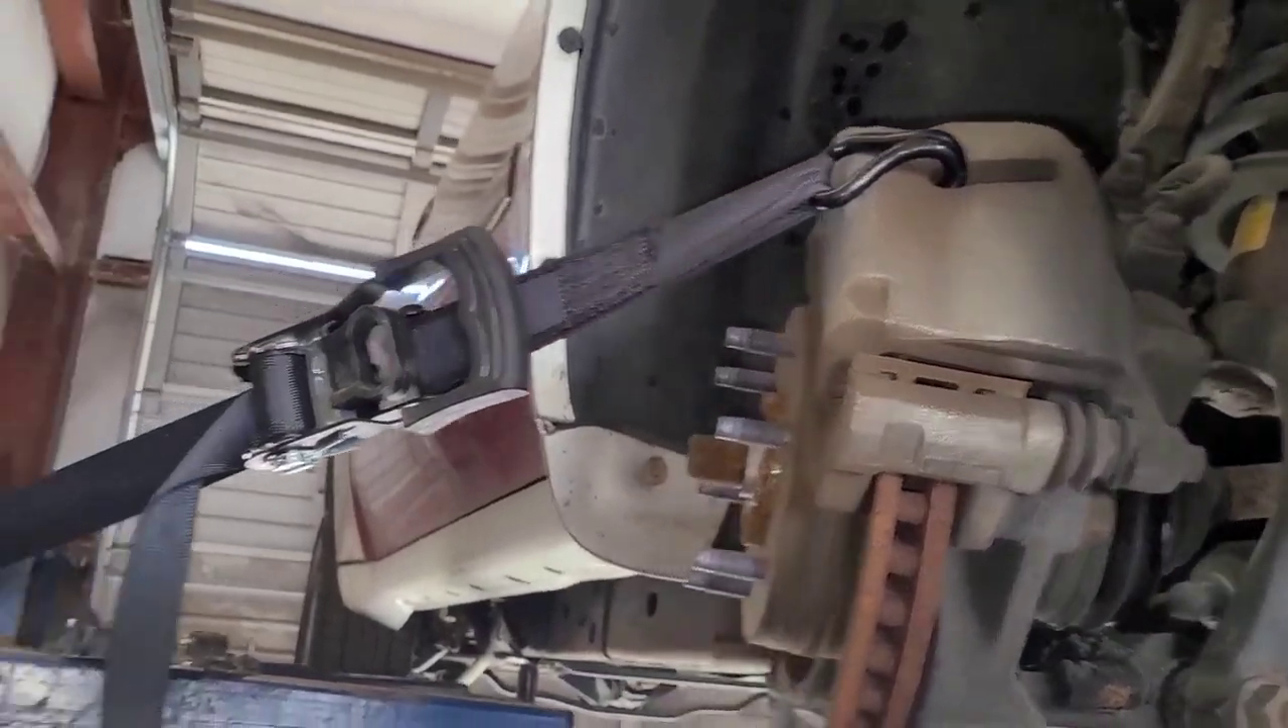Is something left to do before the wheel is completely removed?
No.